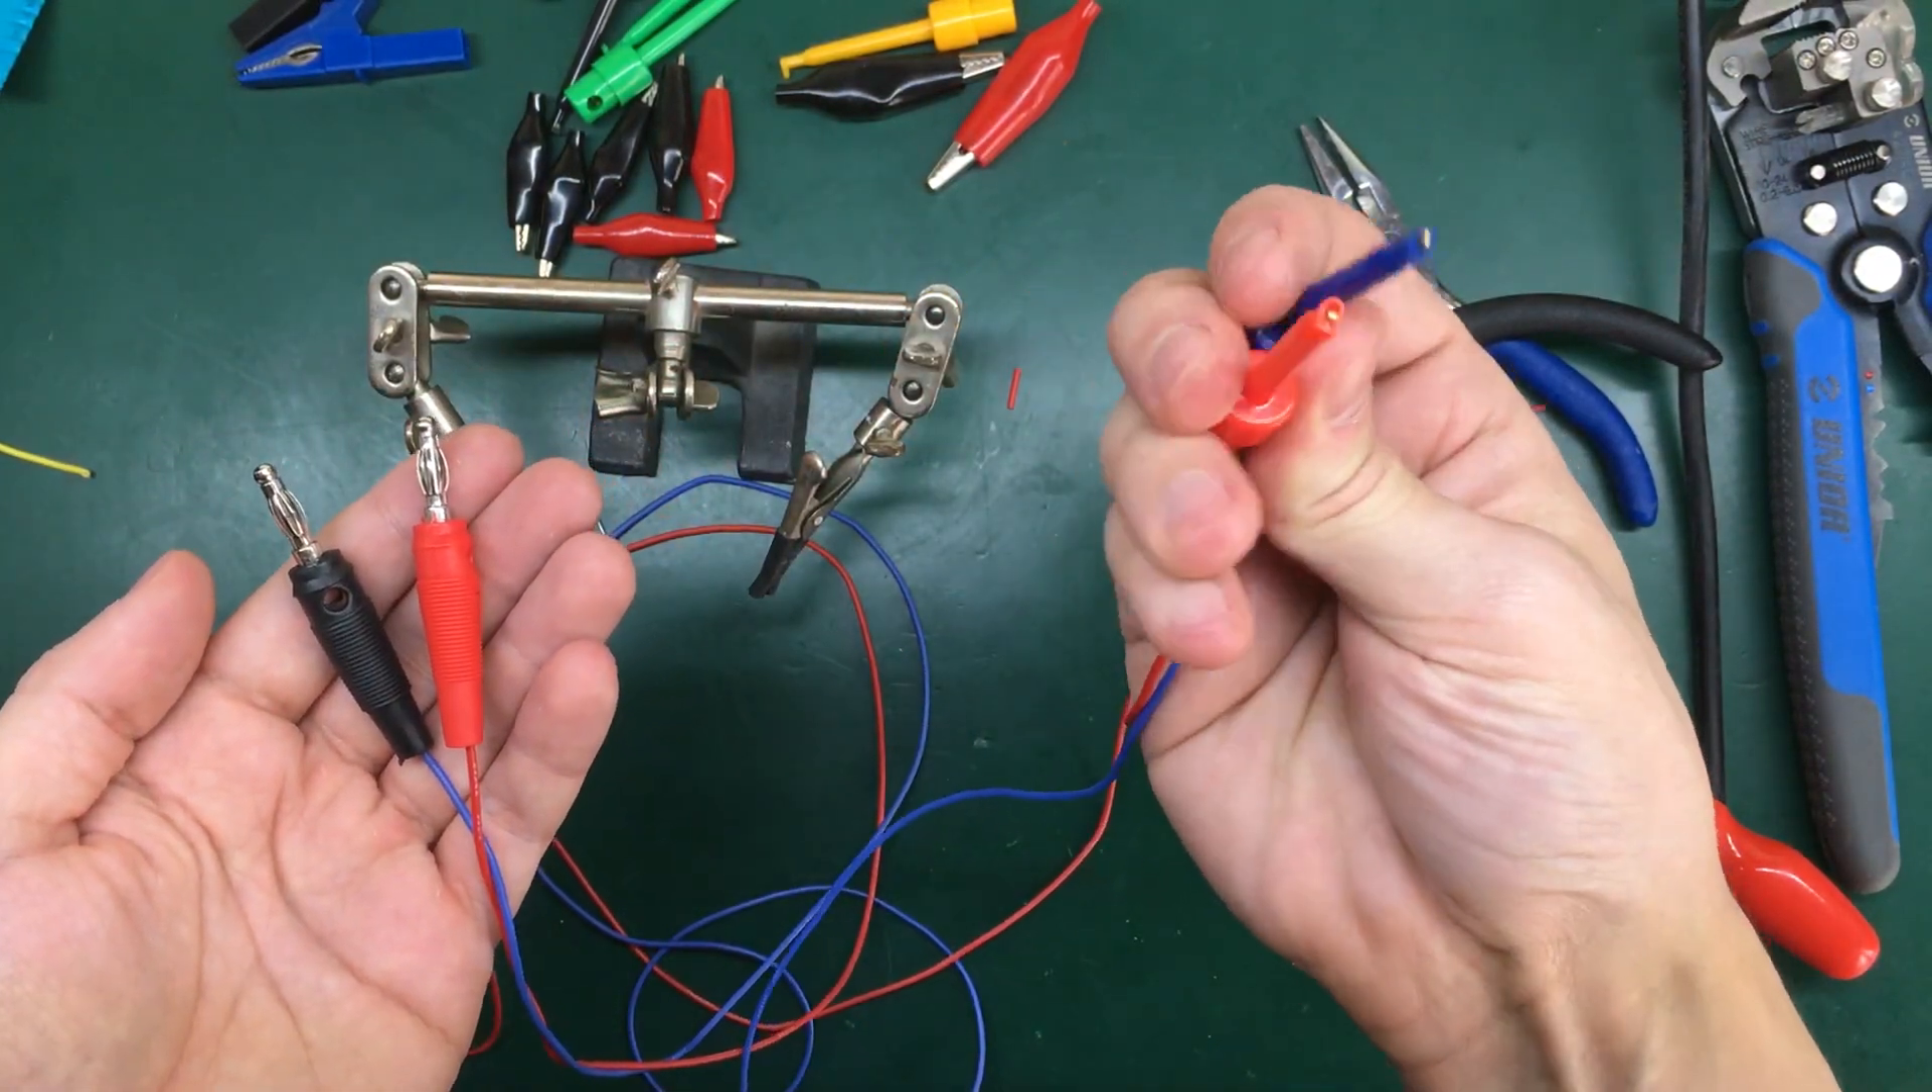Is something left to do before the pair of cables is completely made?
No.